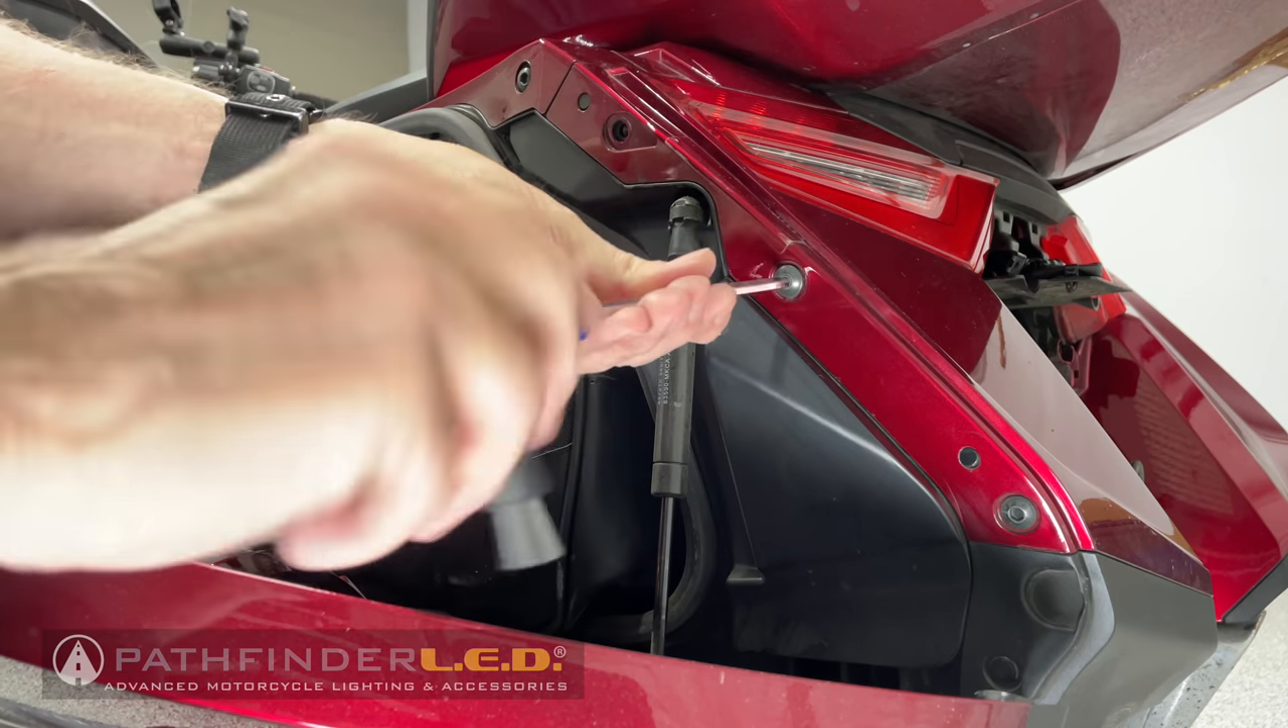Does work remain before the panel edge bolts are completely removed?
Yes.